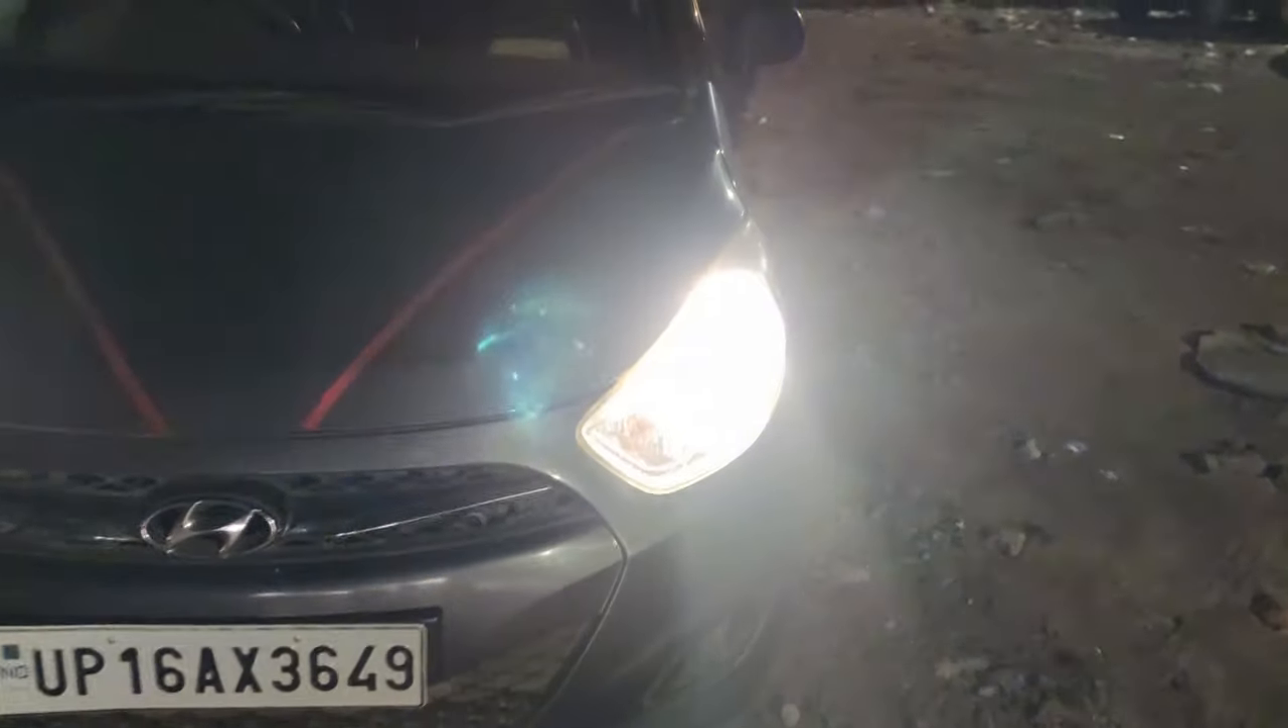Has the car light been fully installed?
Yes.